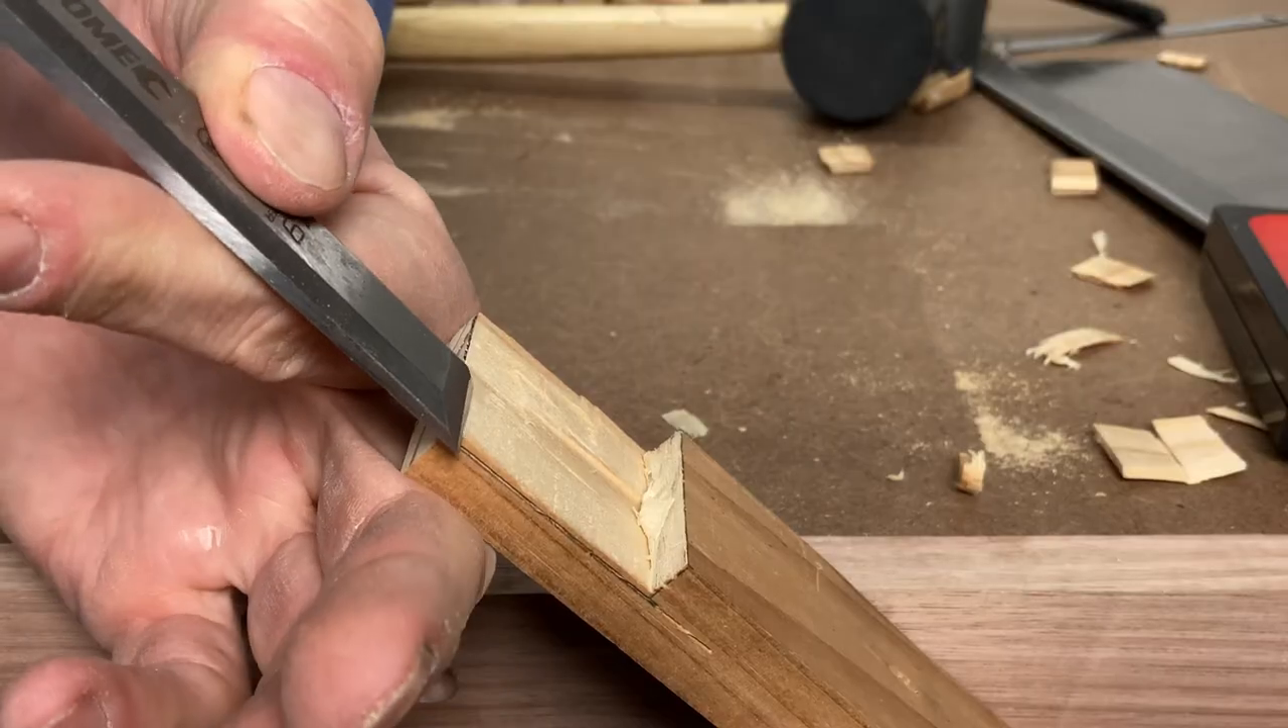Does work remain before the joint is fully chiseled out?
Yes.